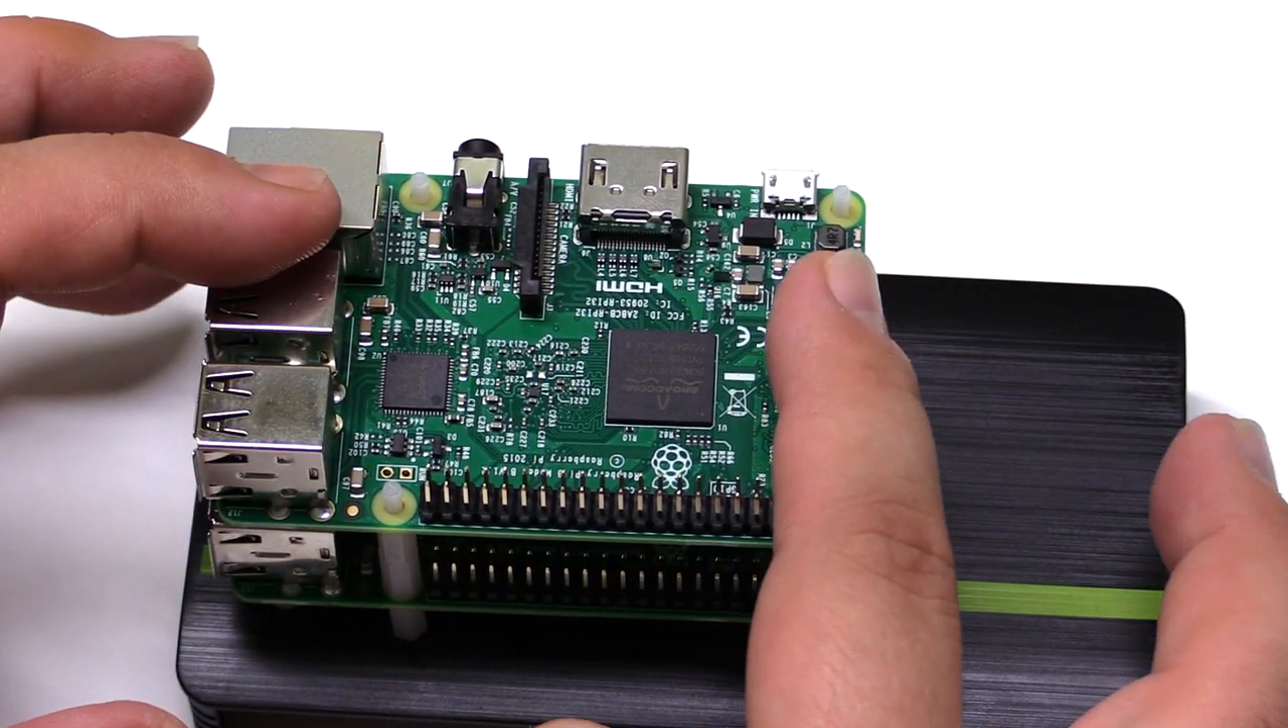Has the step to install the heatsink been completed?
No.